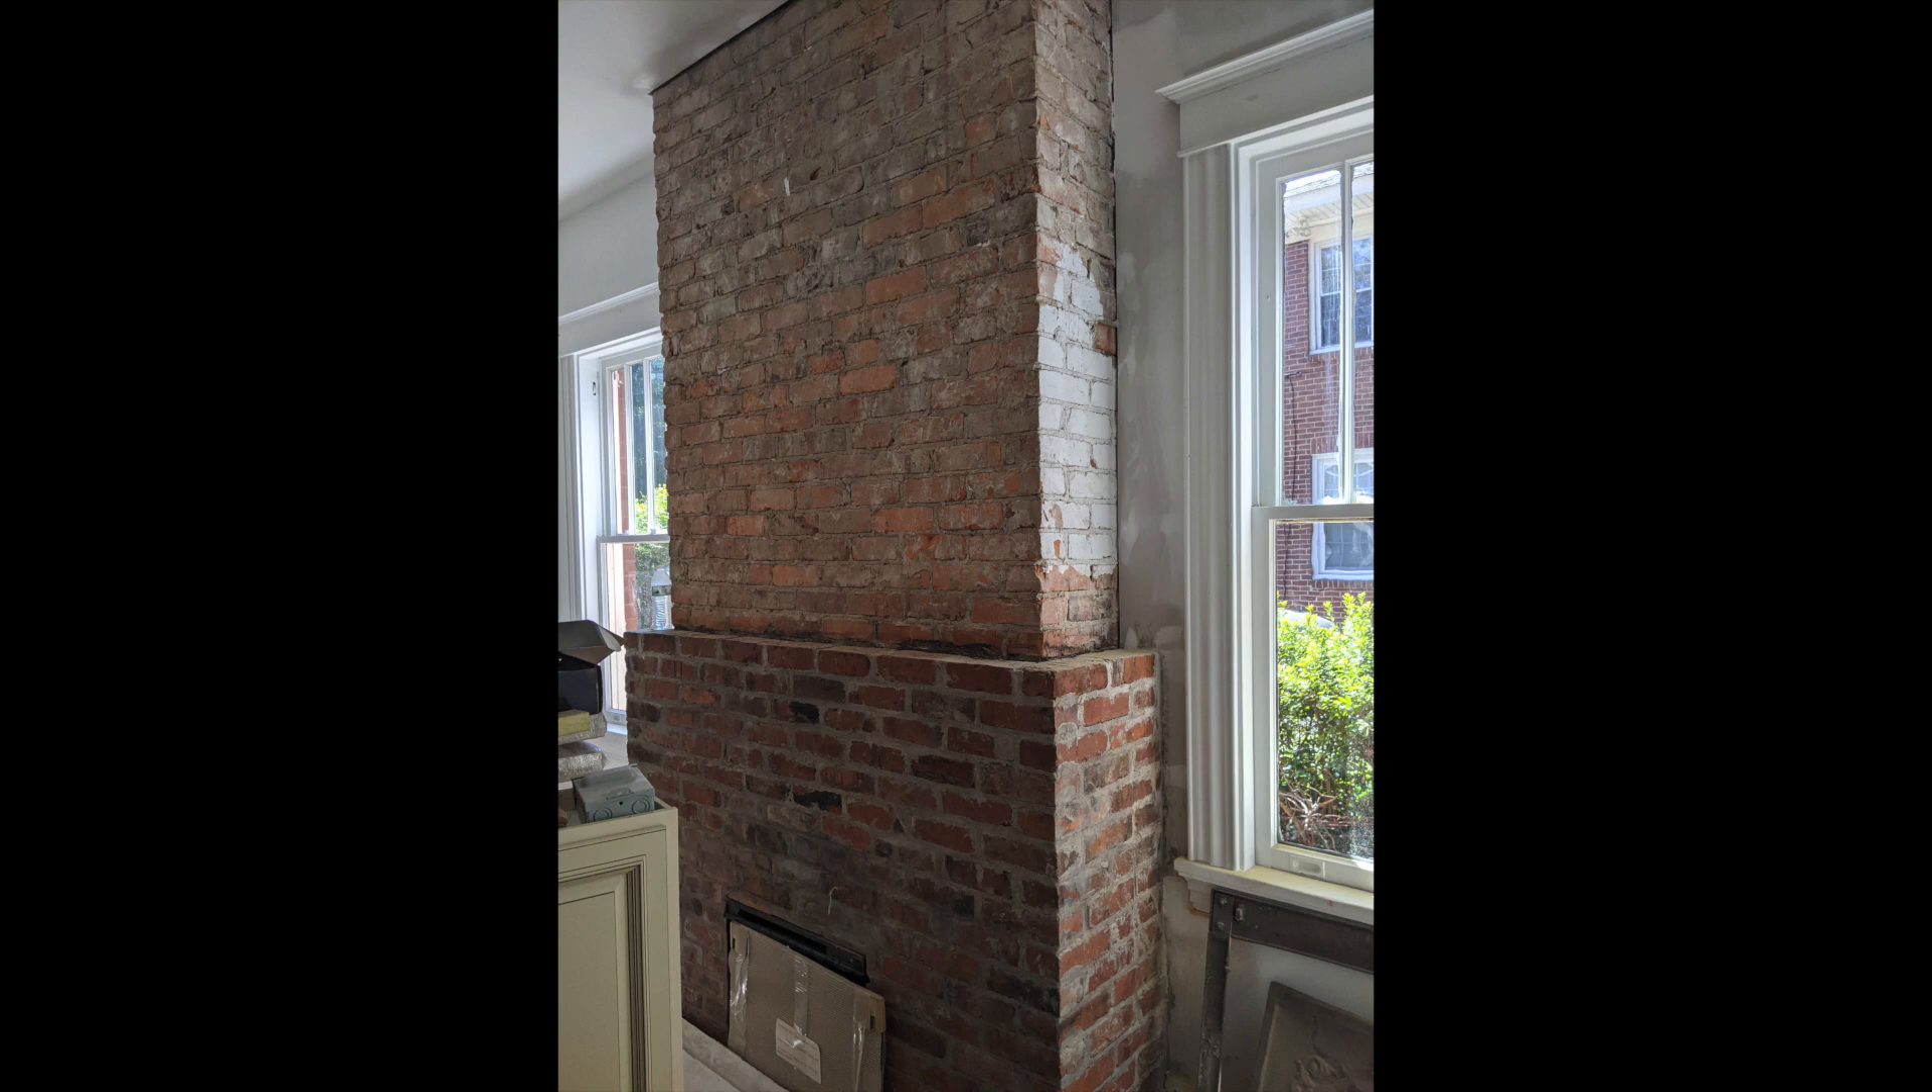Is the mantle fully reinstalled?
No.